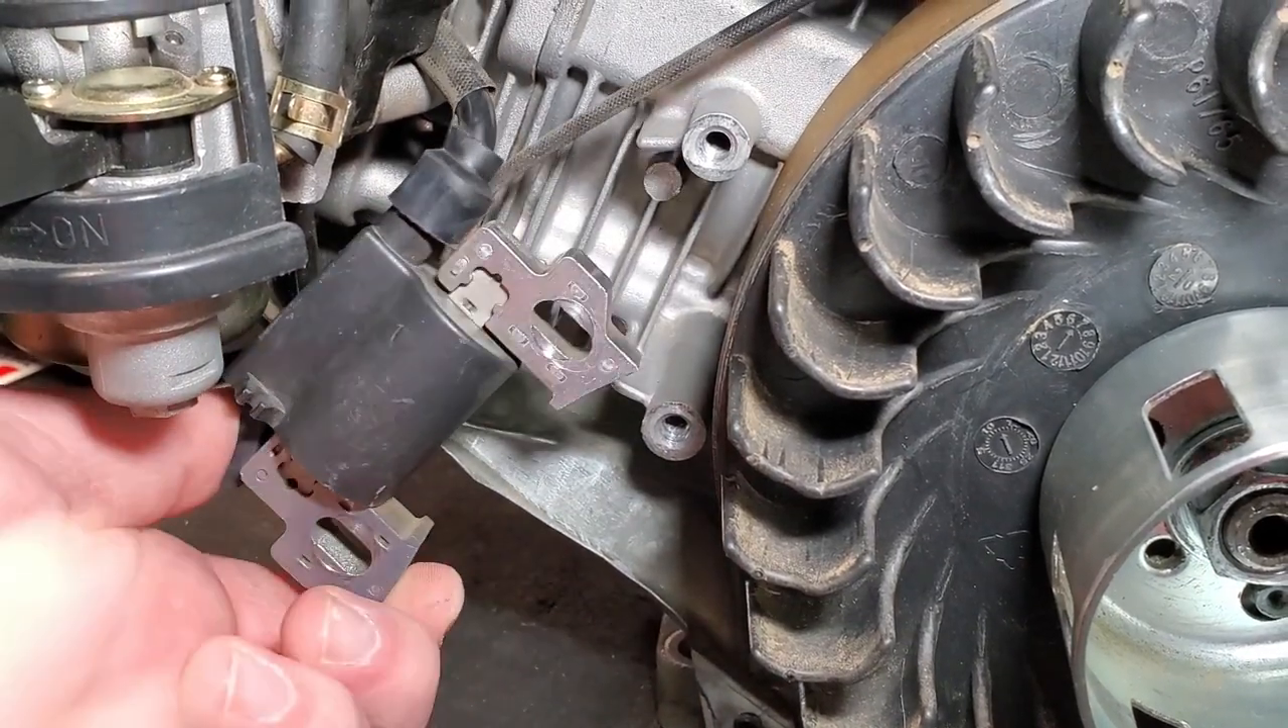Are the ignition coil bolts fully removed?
Yes.